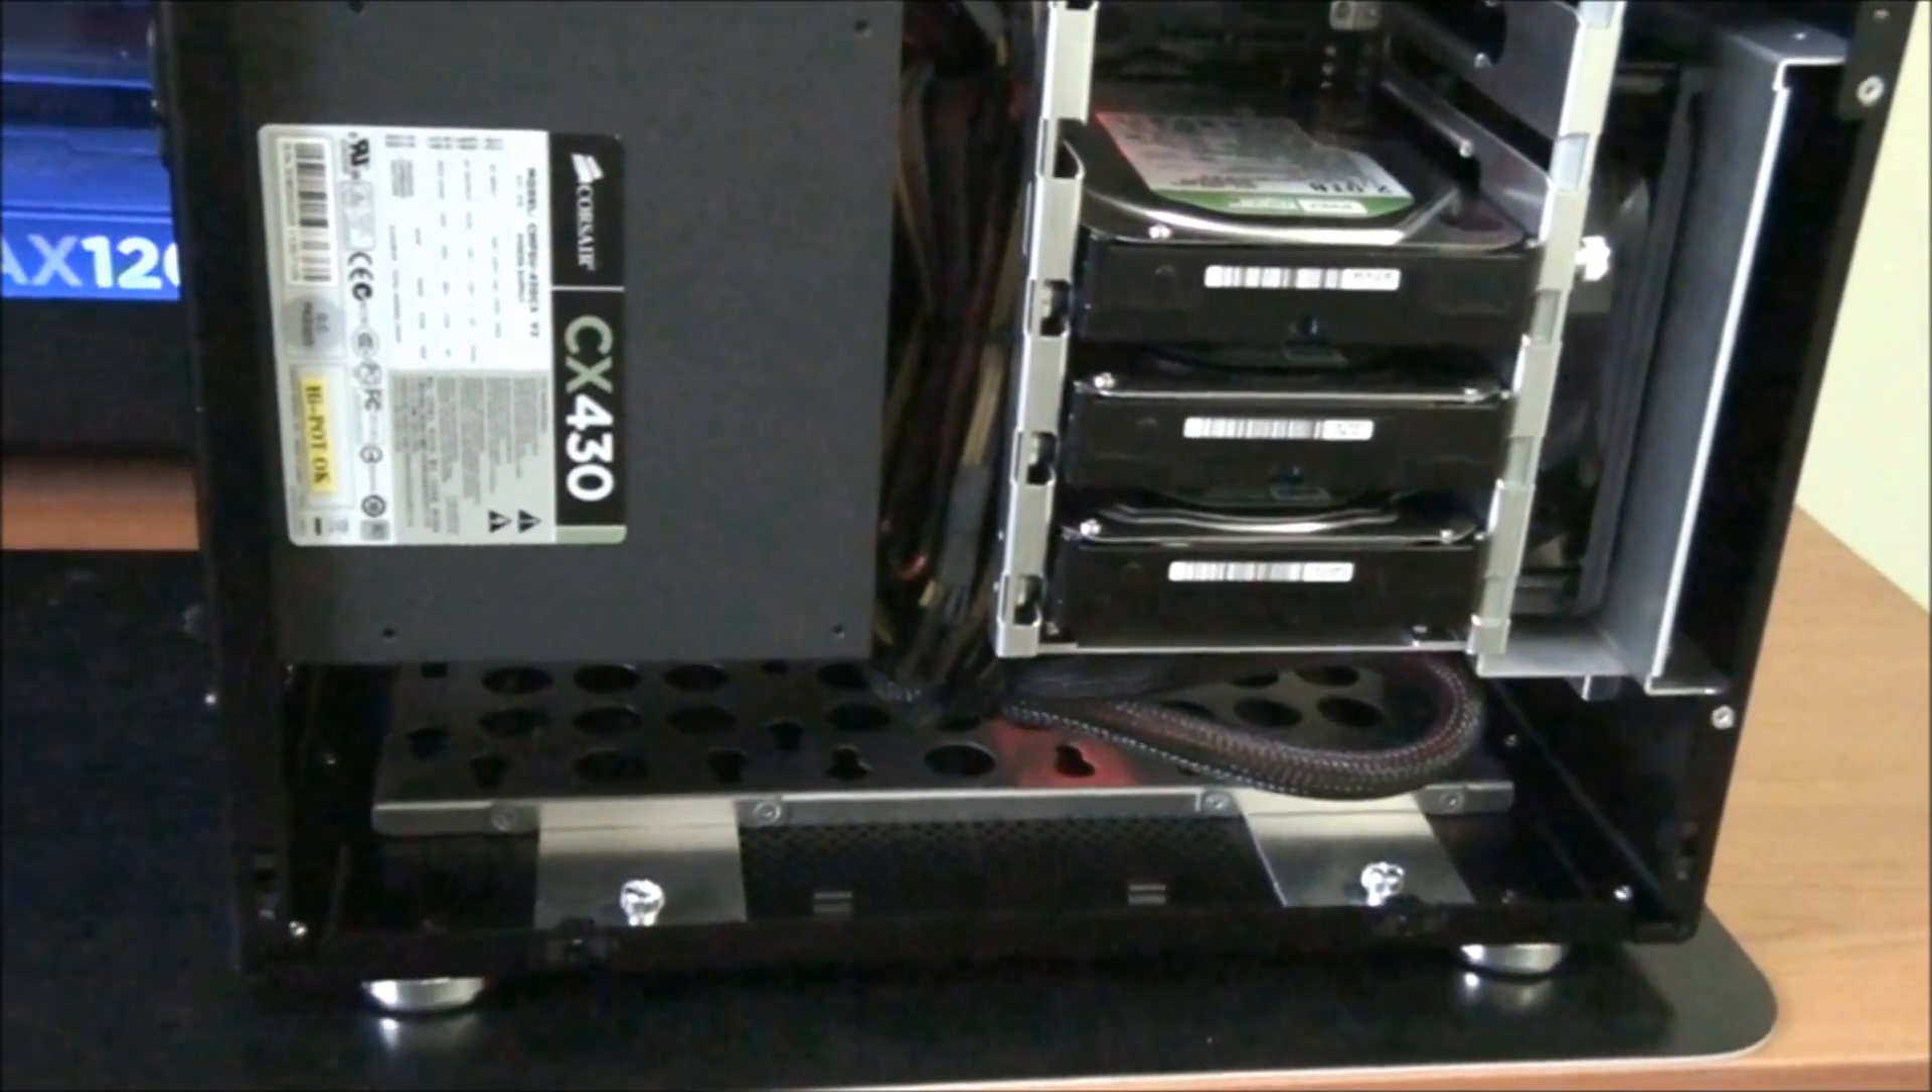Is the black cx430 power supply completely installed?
Yes.